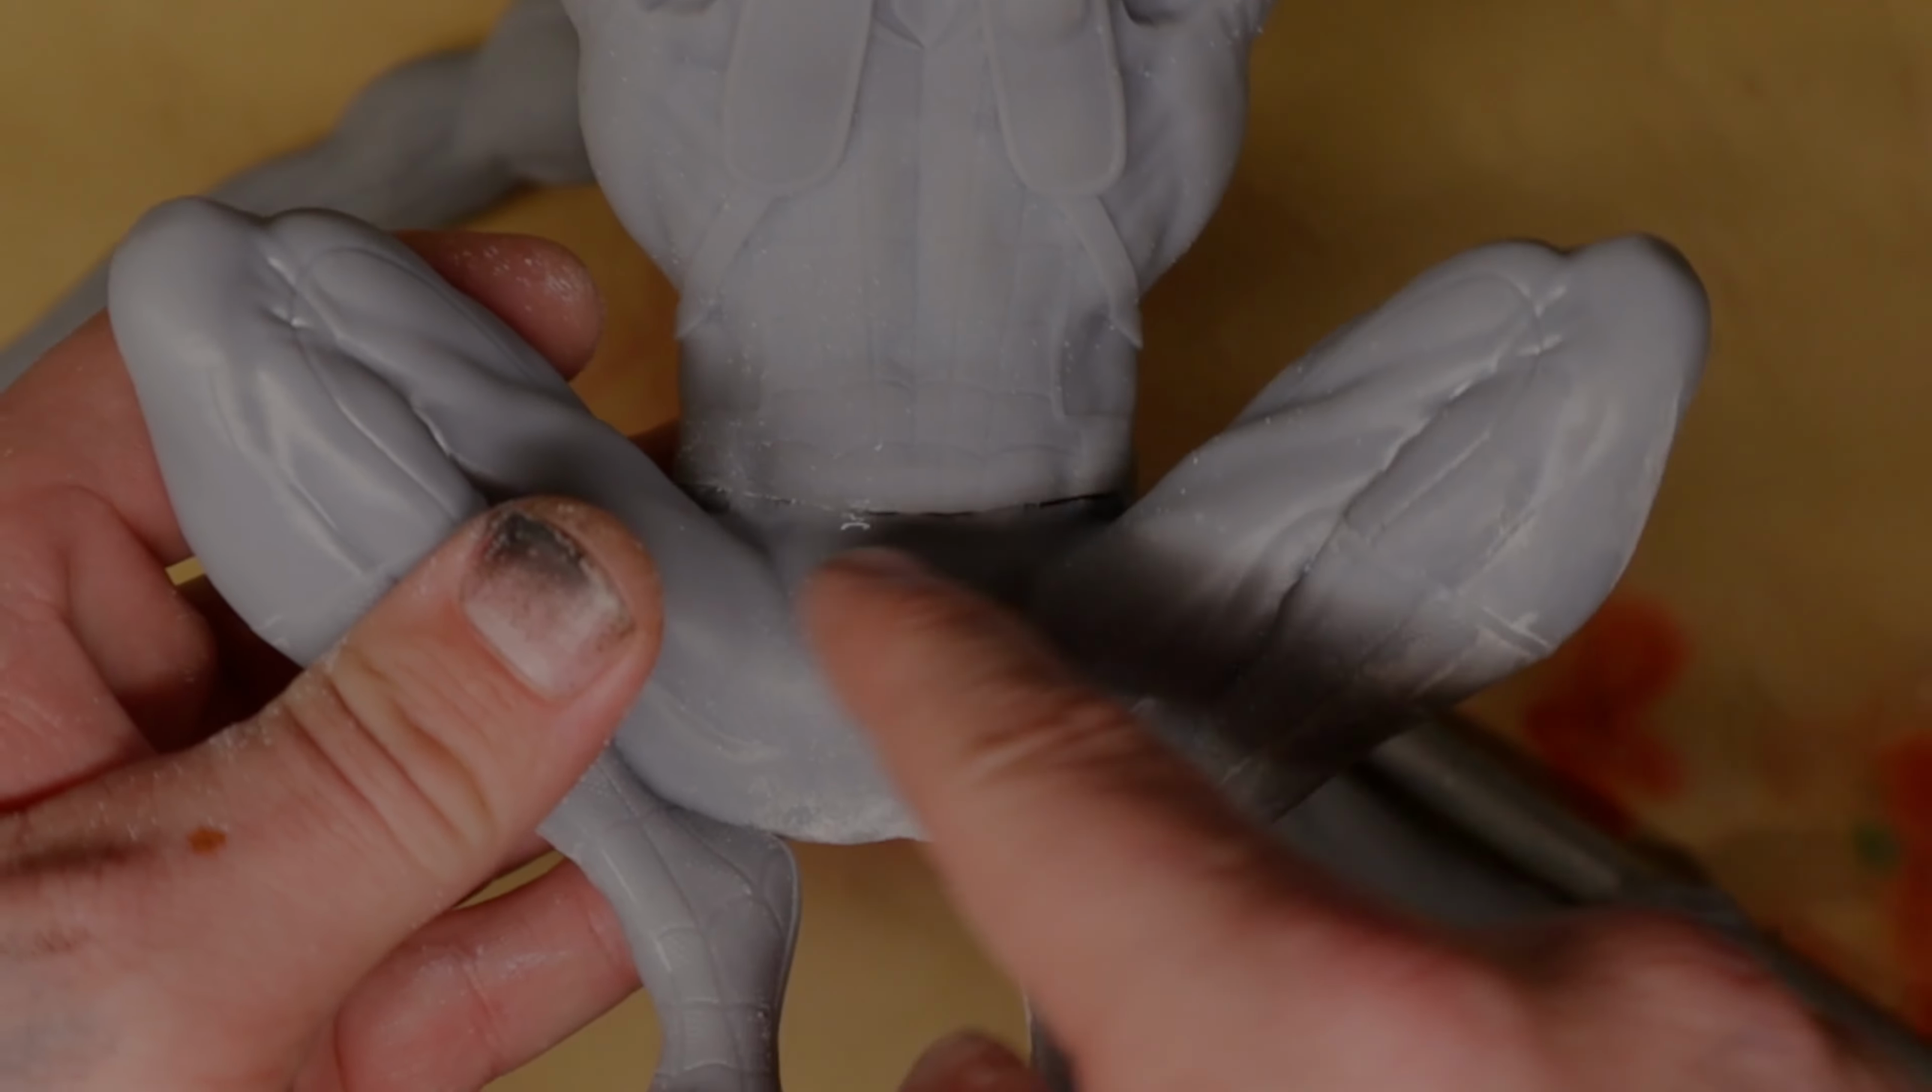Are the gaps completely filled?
No.